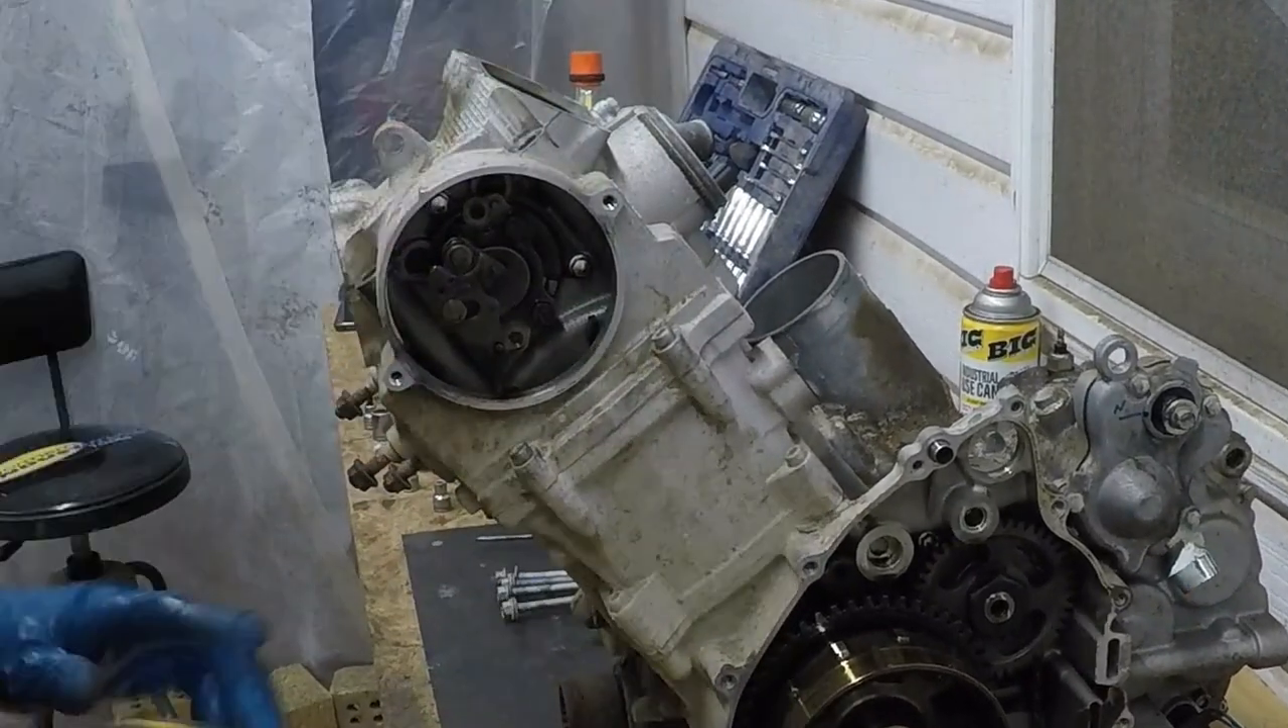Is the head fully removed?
No.